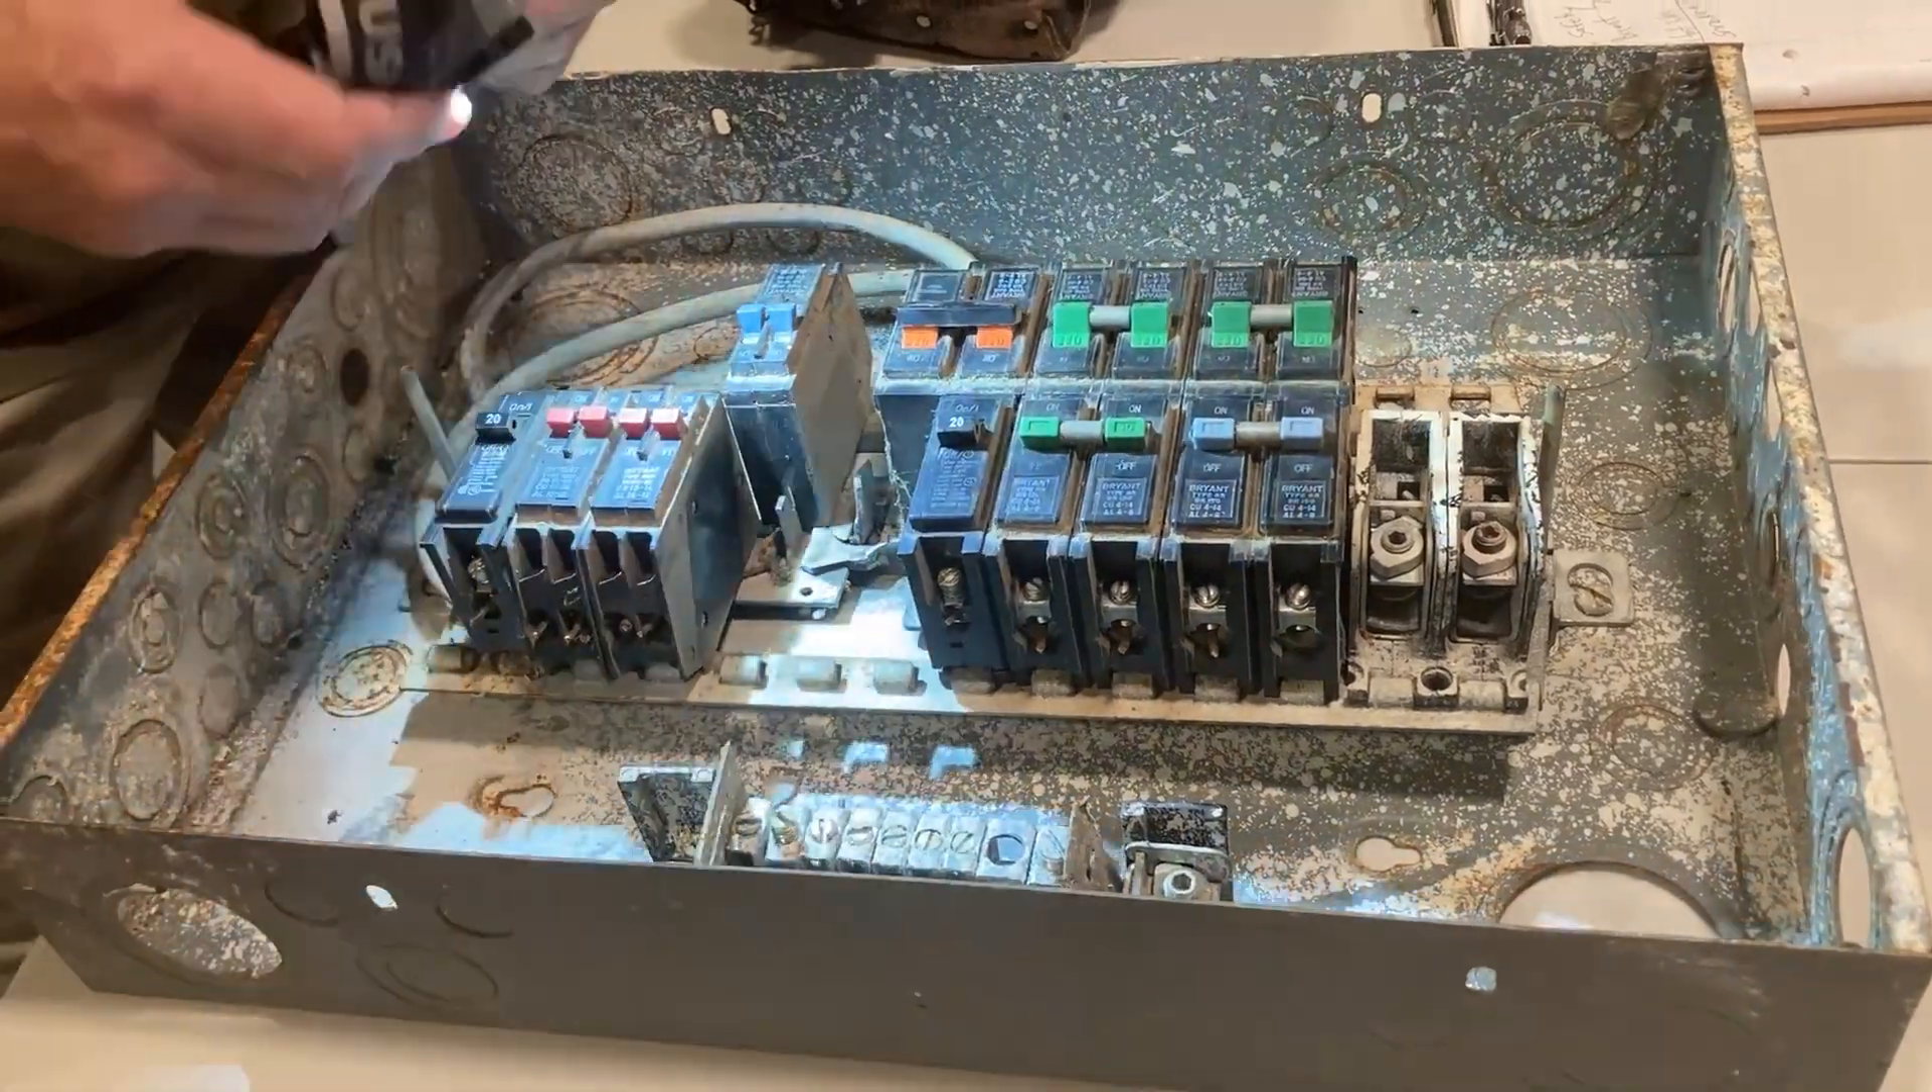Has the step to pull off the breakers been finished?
No.